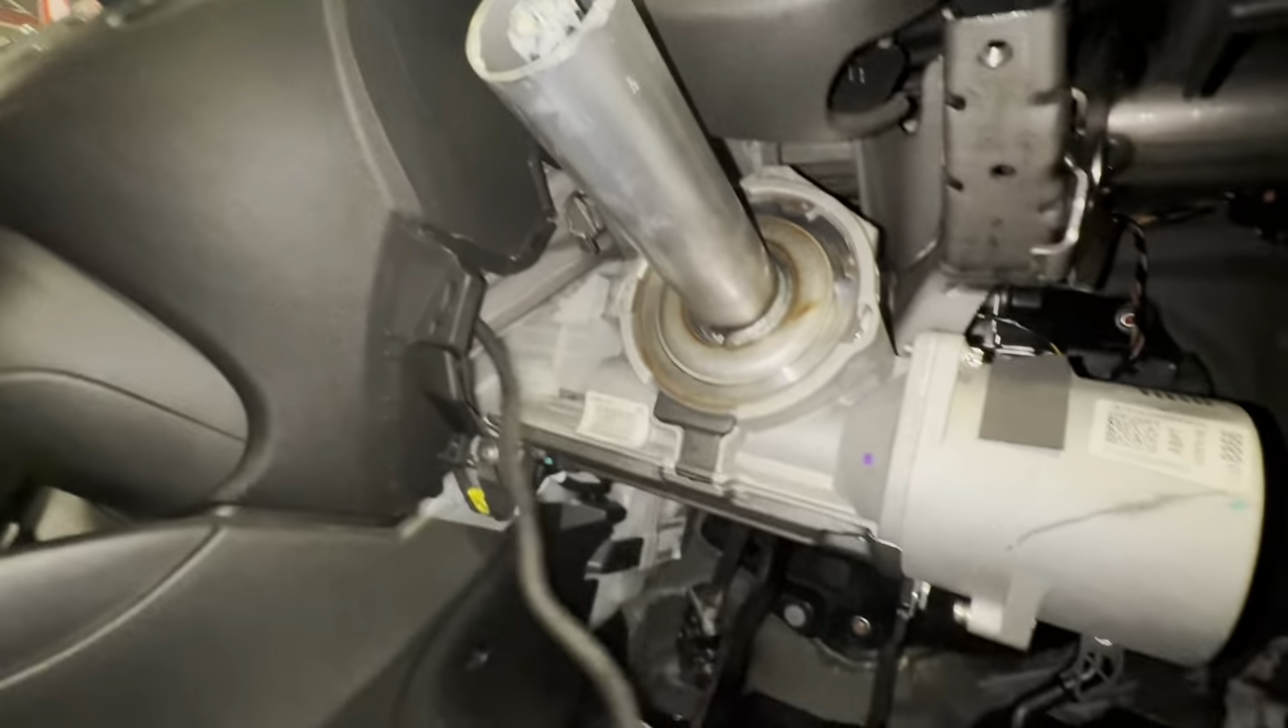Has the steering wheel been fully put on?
No.